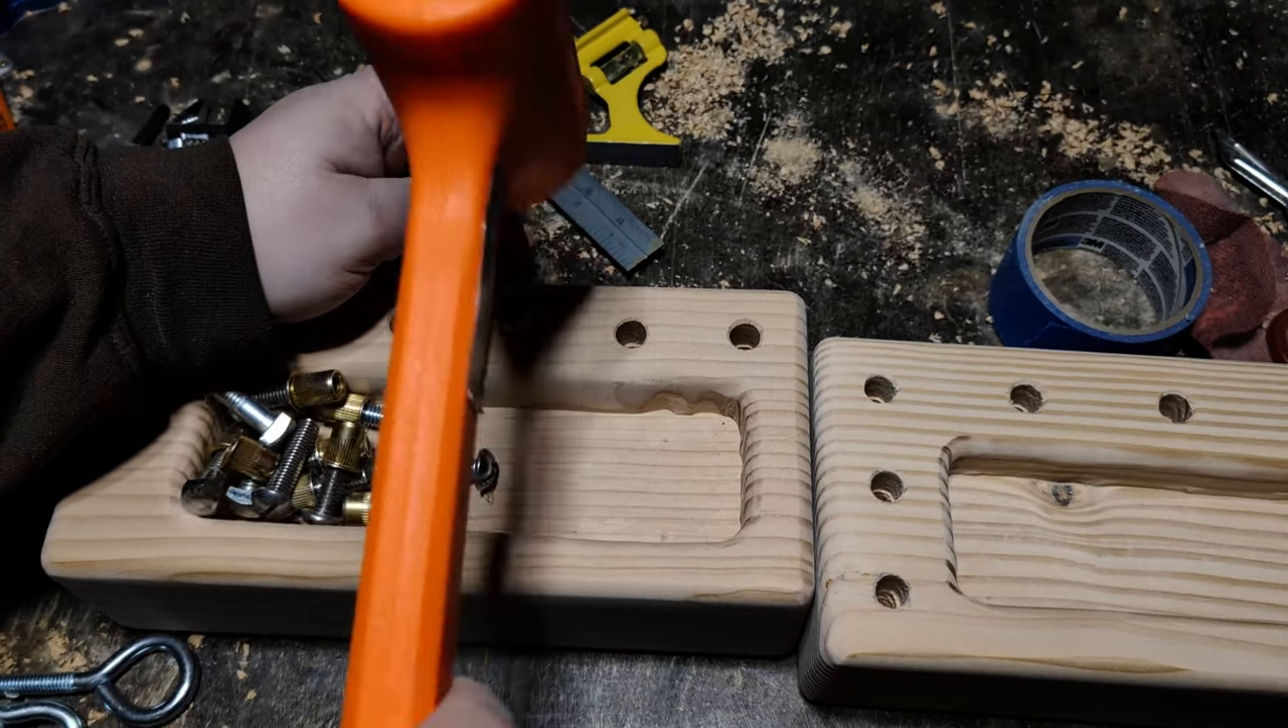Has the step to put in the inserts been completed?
No.